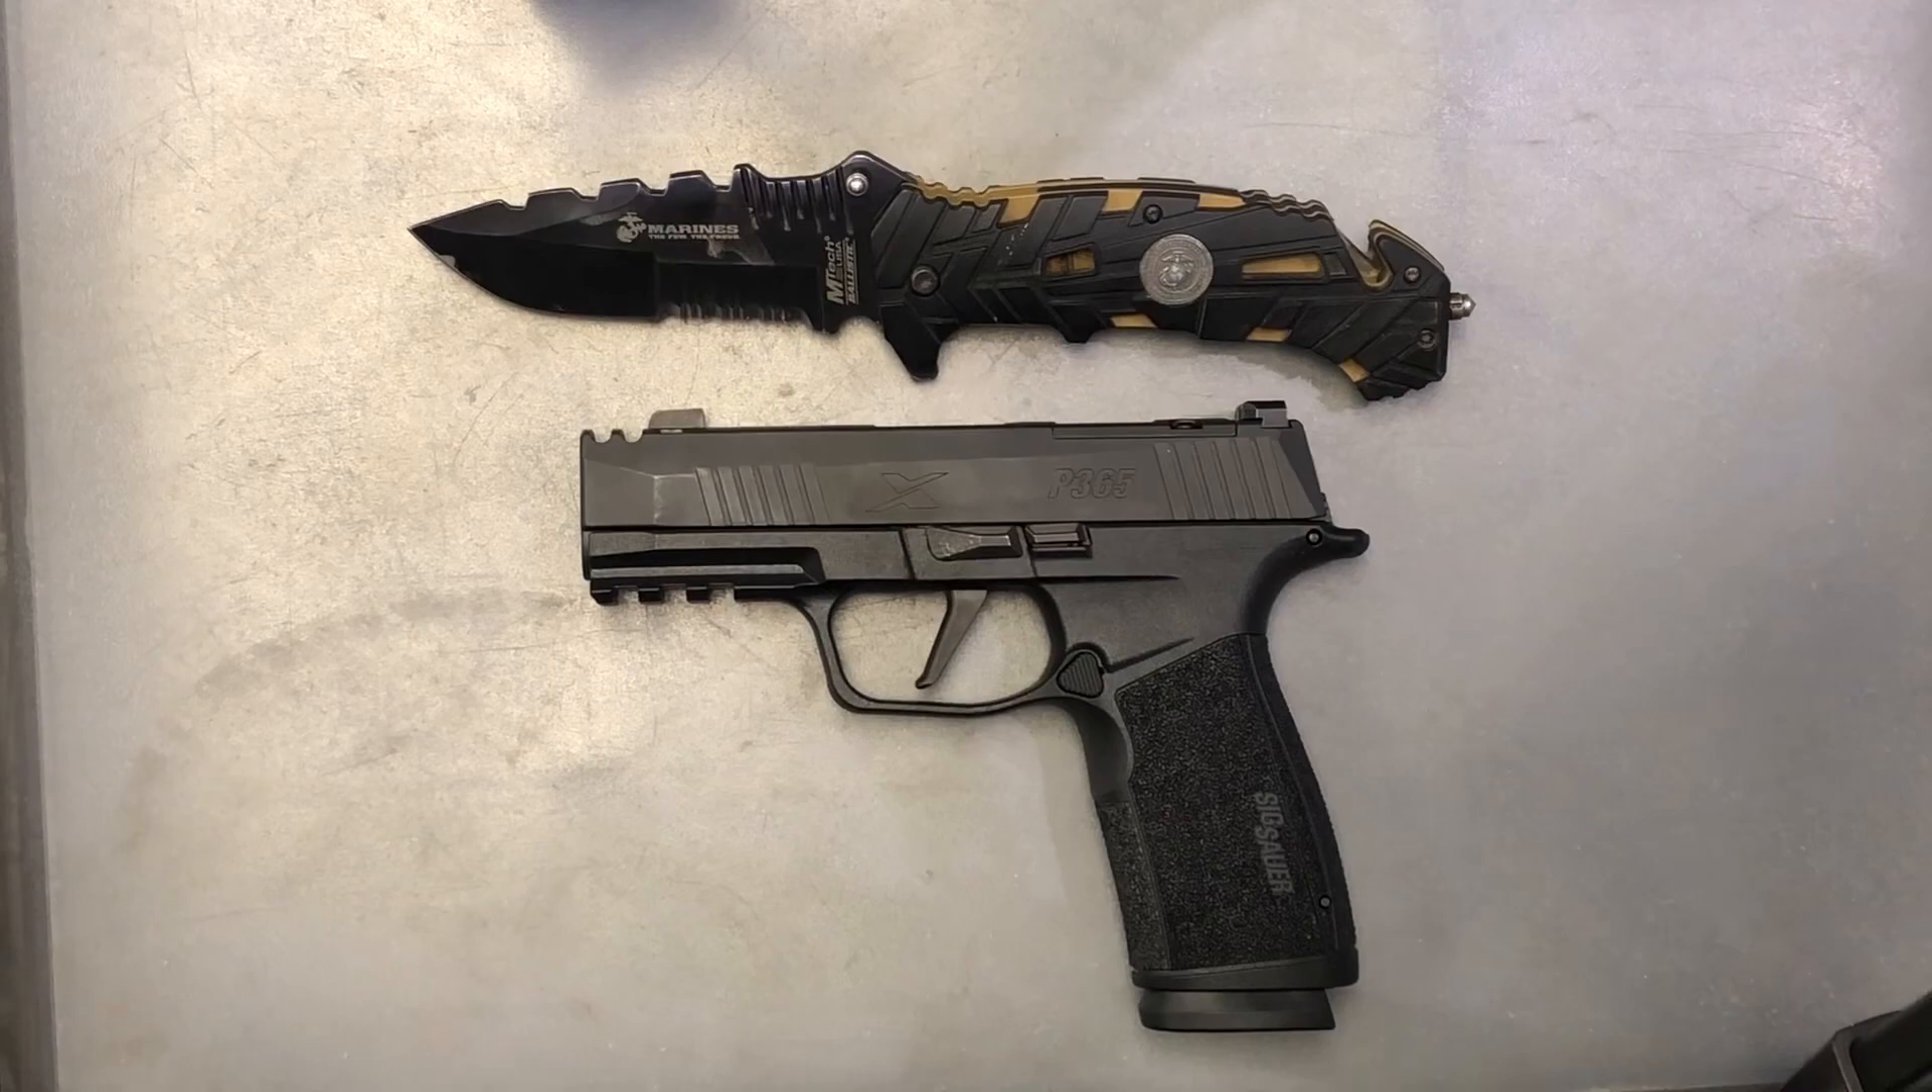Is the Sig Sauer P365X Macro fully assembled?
Yes.